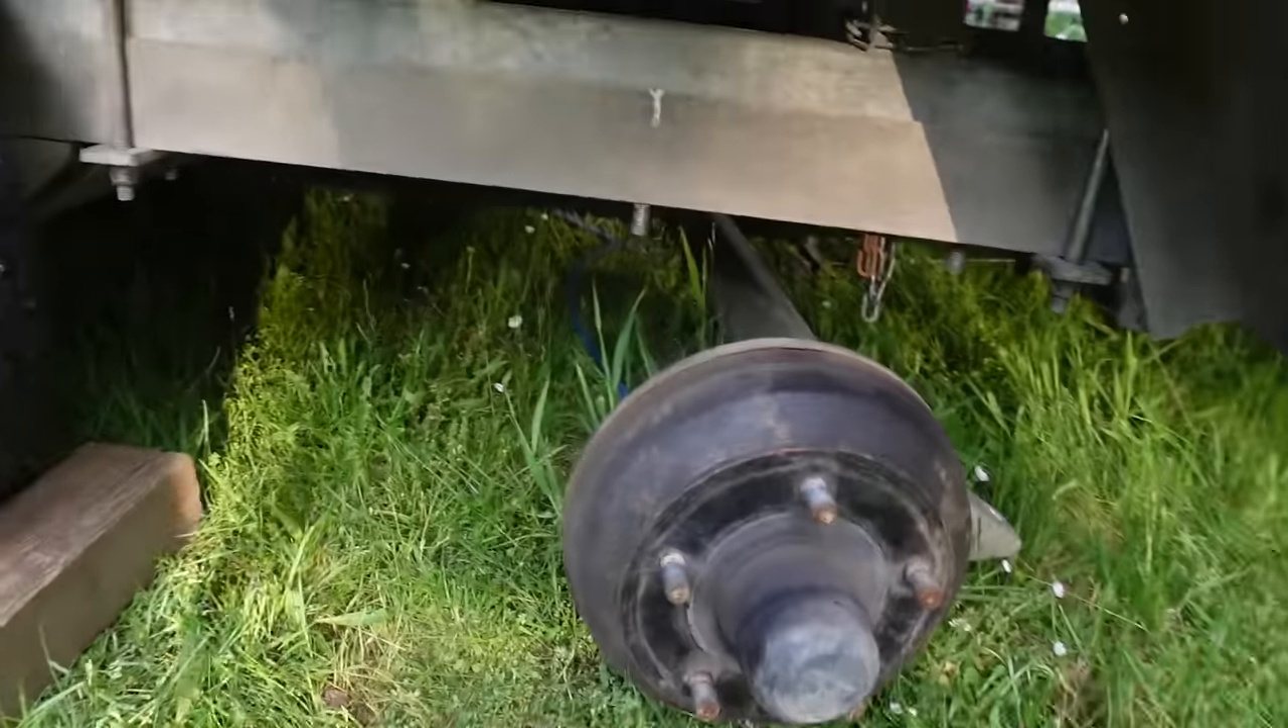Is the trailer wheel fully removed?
Yes.